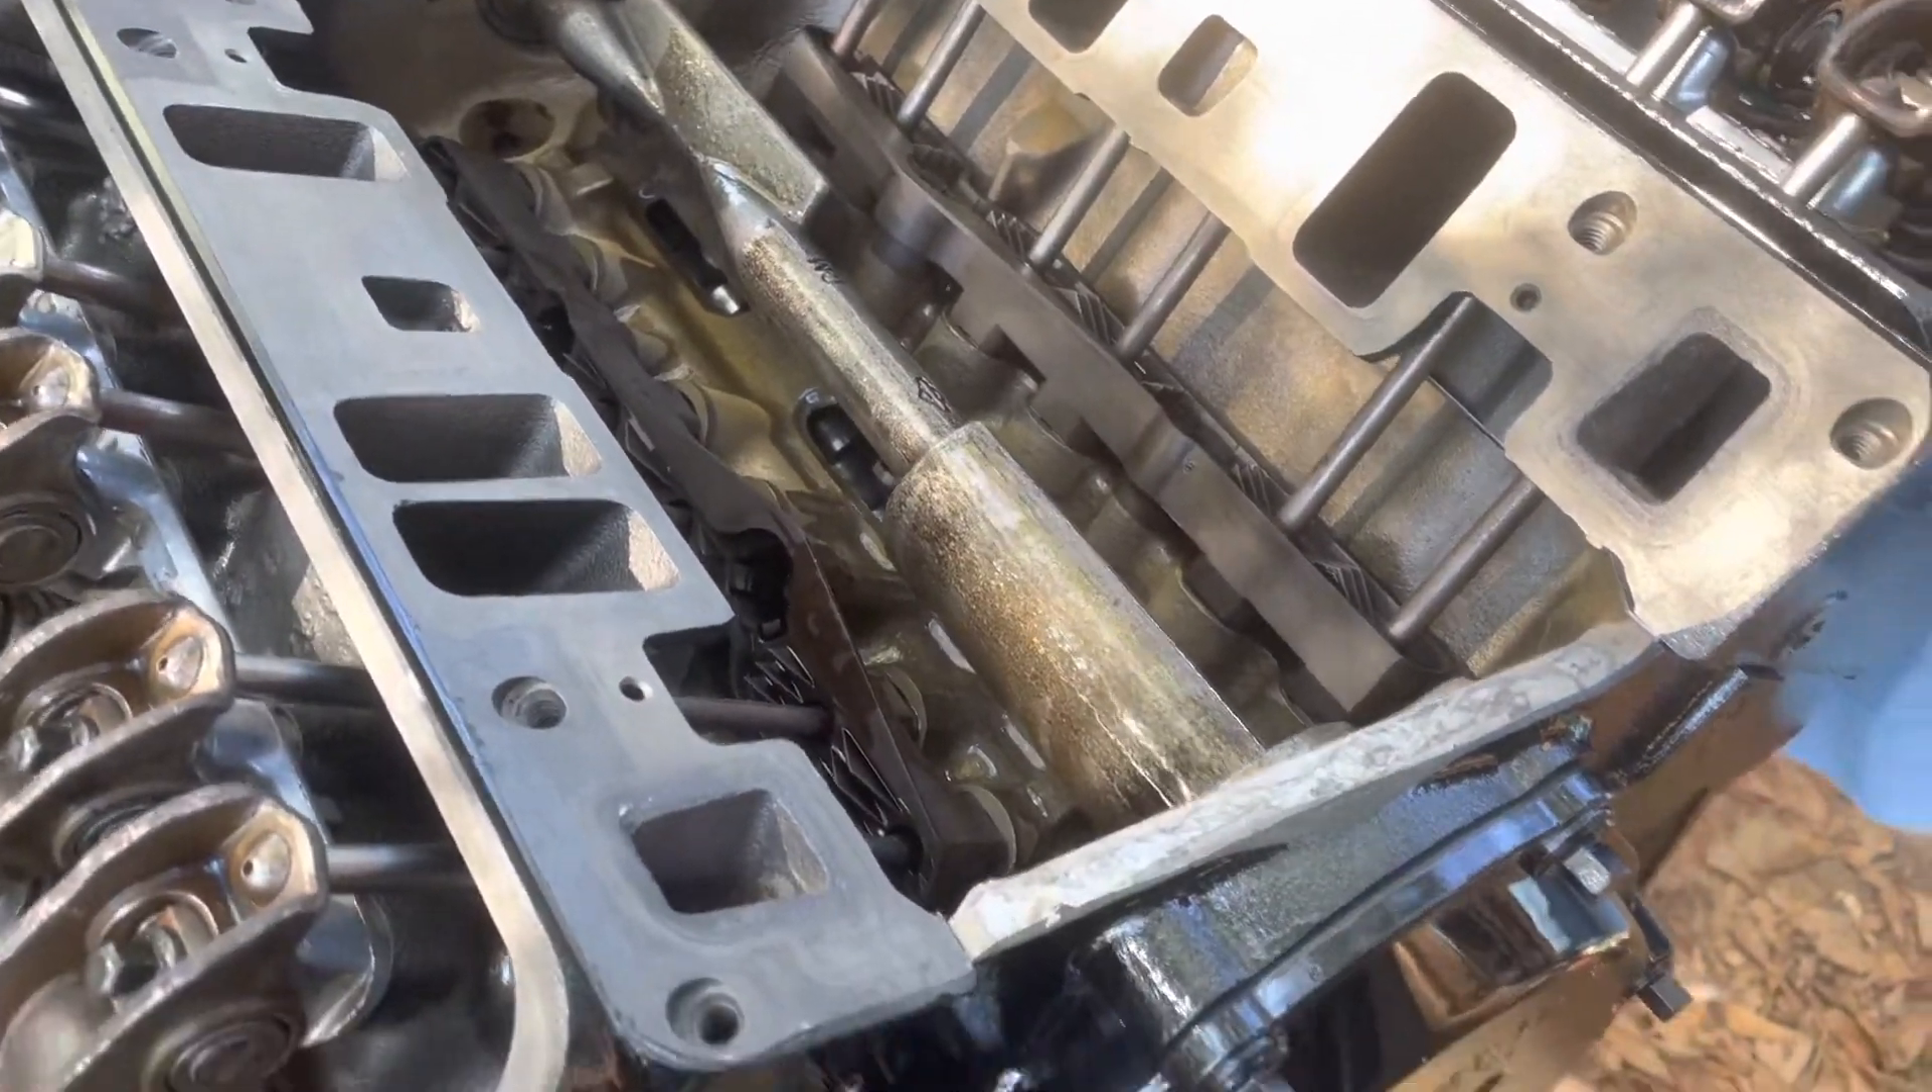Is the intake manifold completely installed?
No.